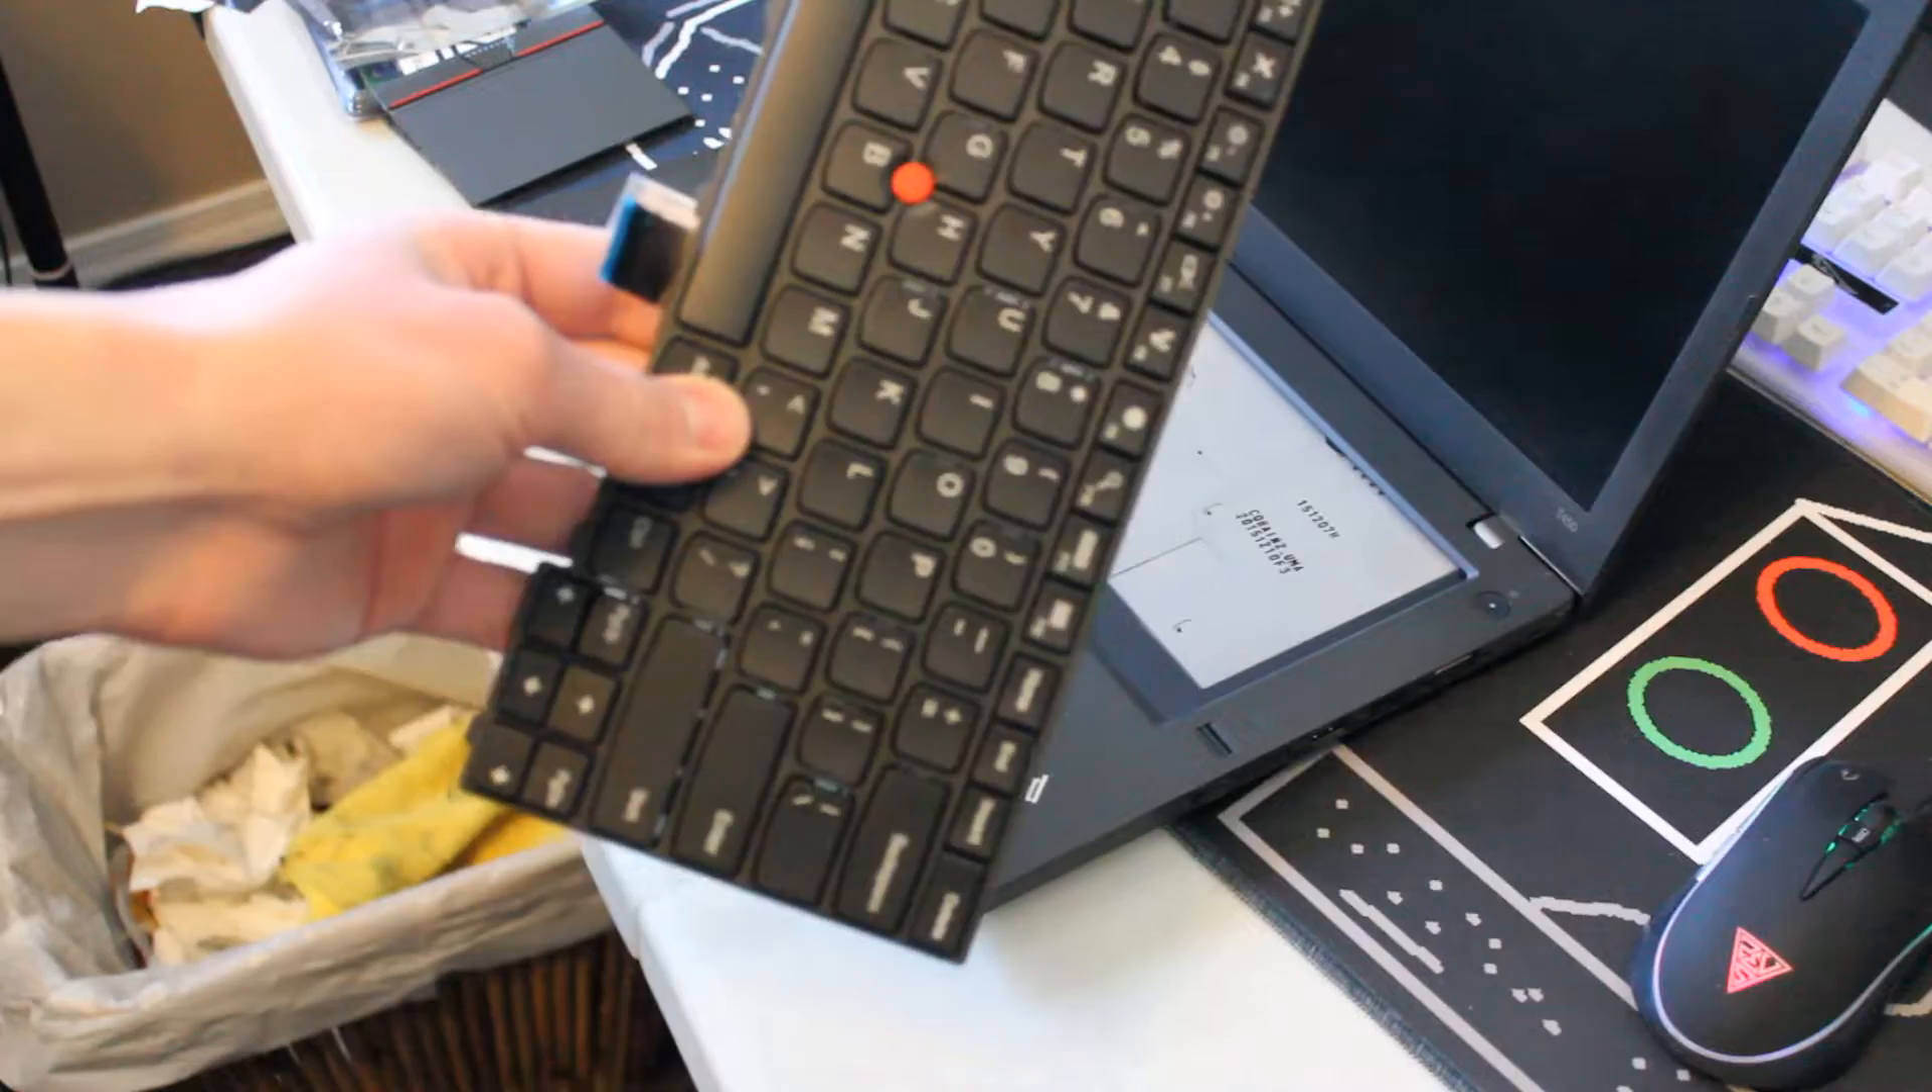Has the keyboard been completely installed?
No.